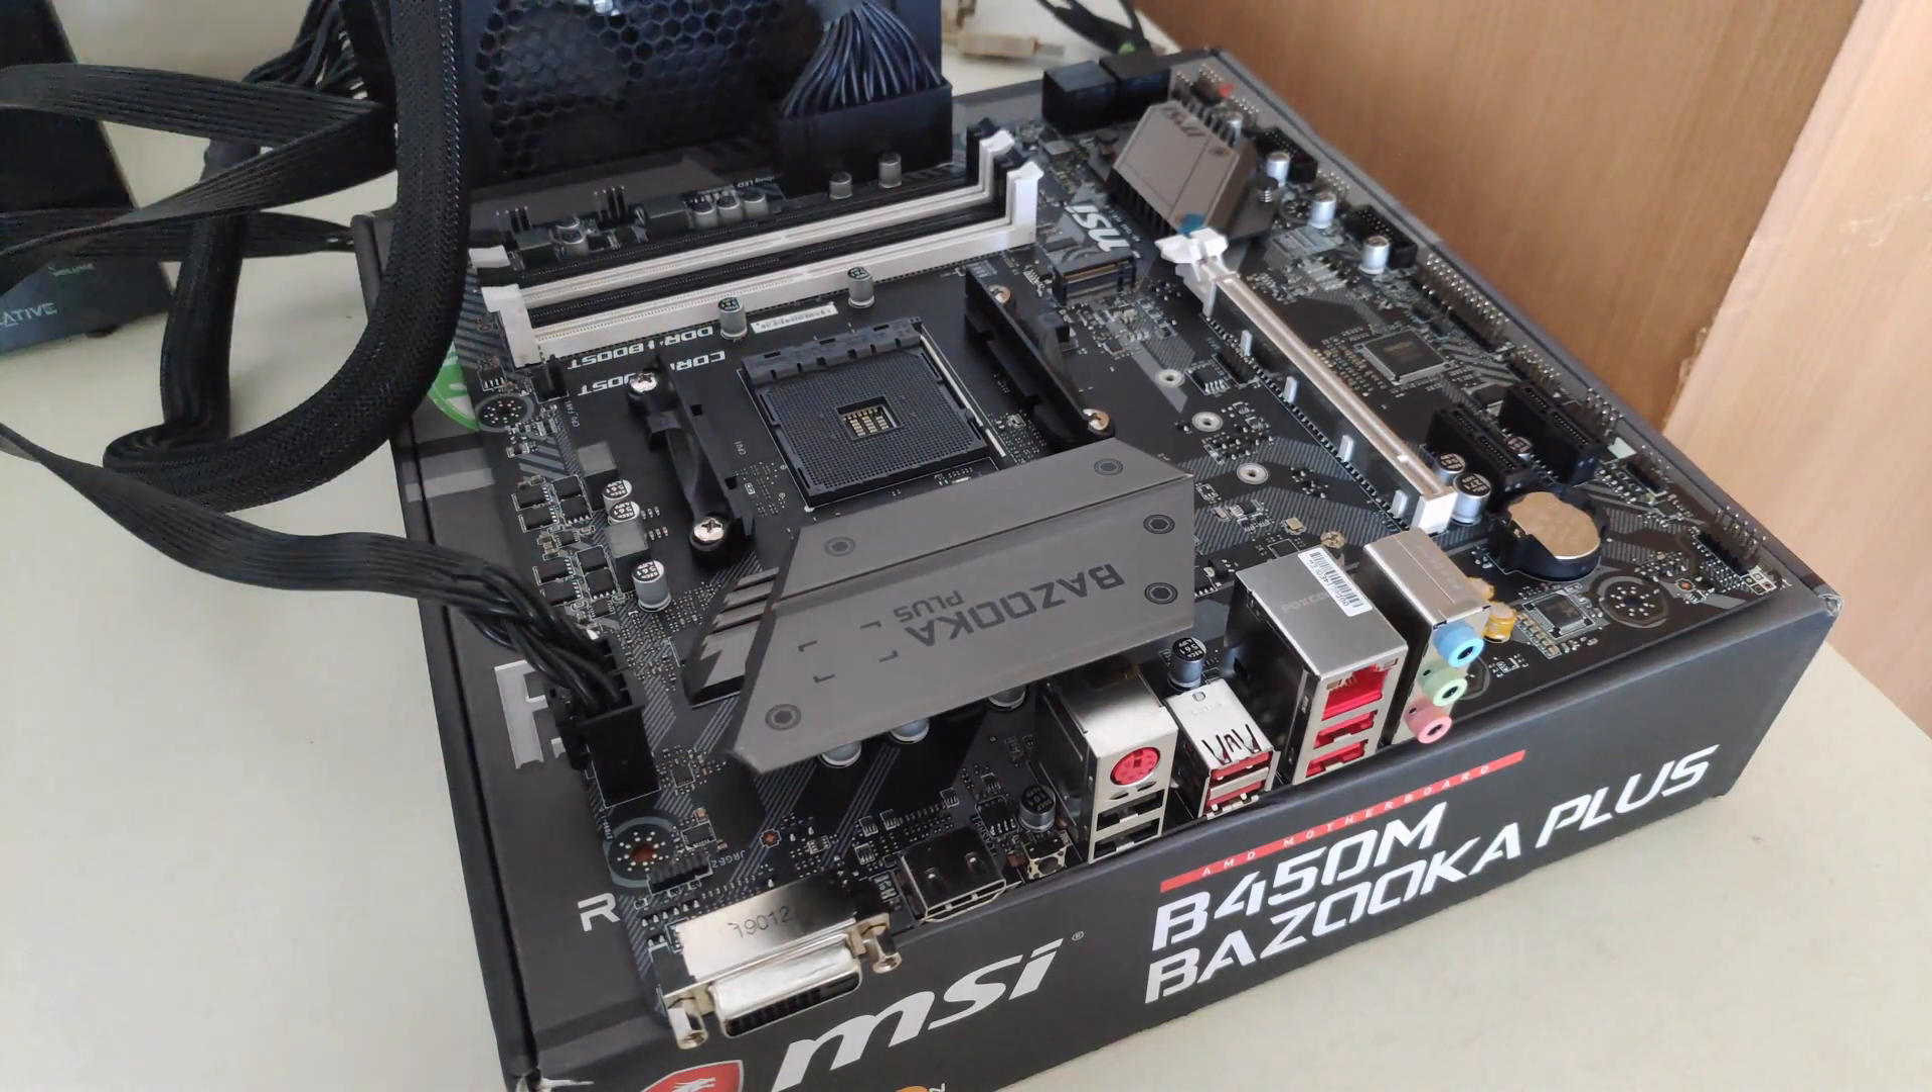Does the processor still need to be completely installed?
Yes.